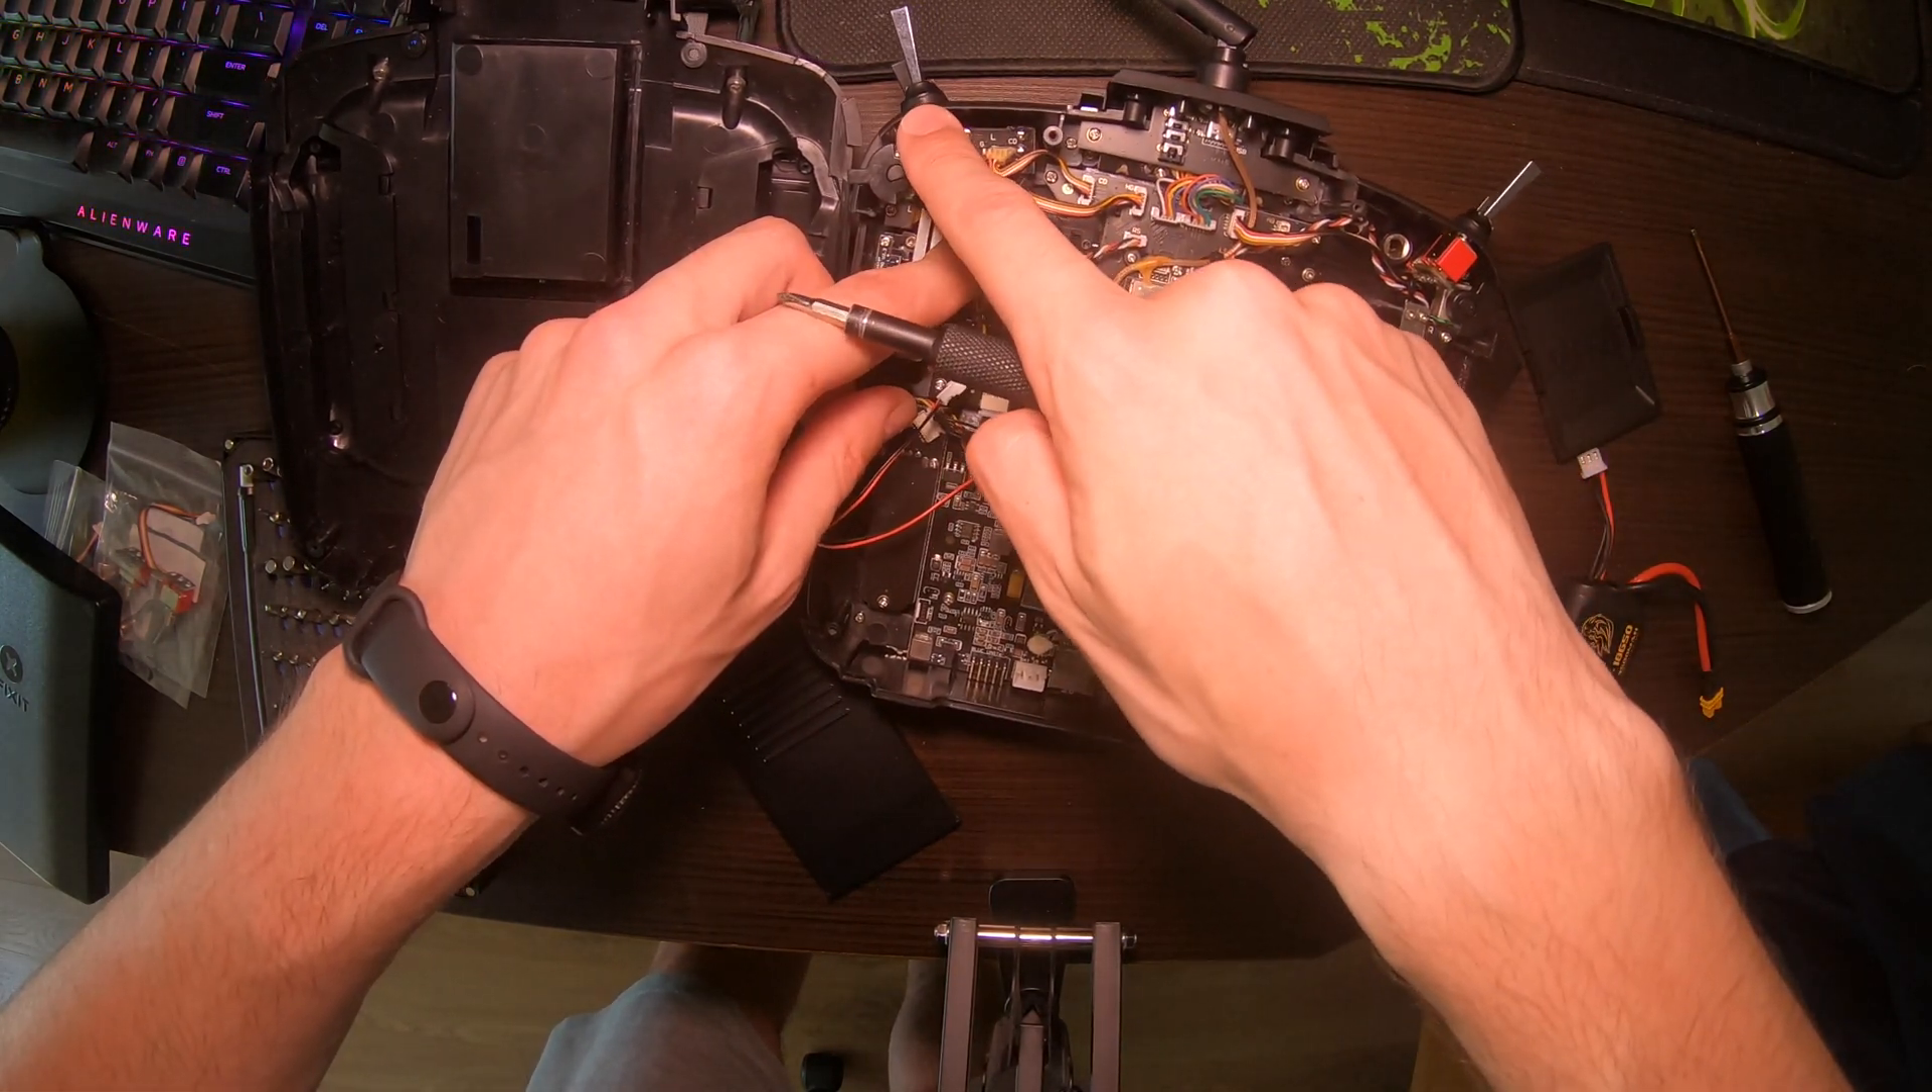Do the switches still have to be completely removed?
Yes.